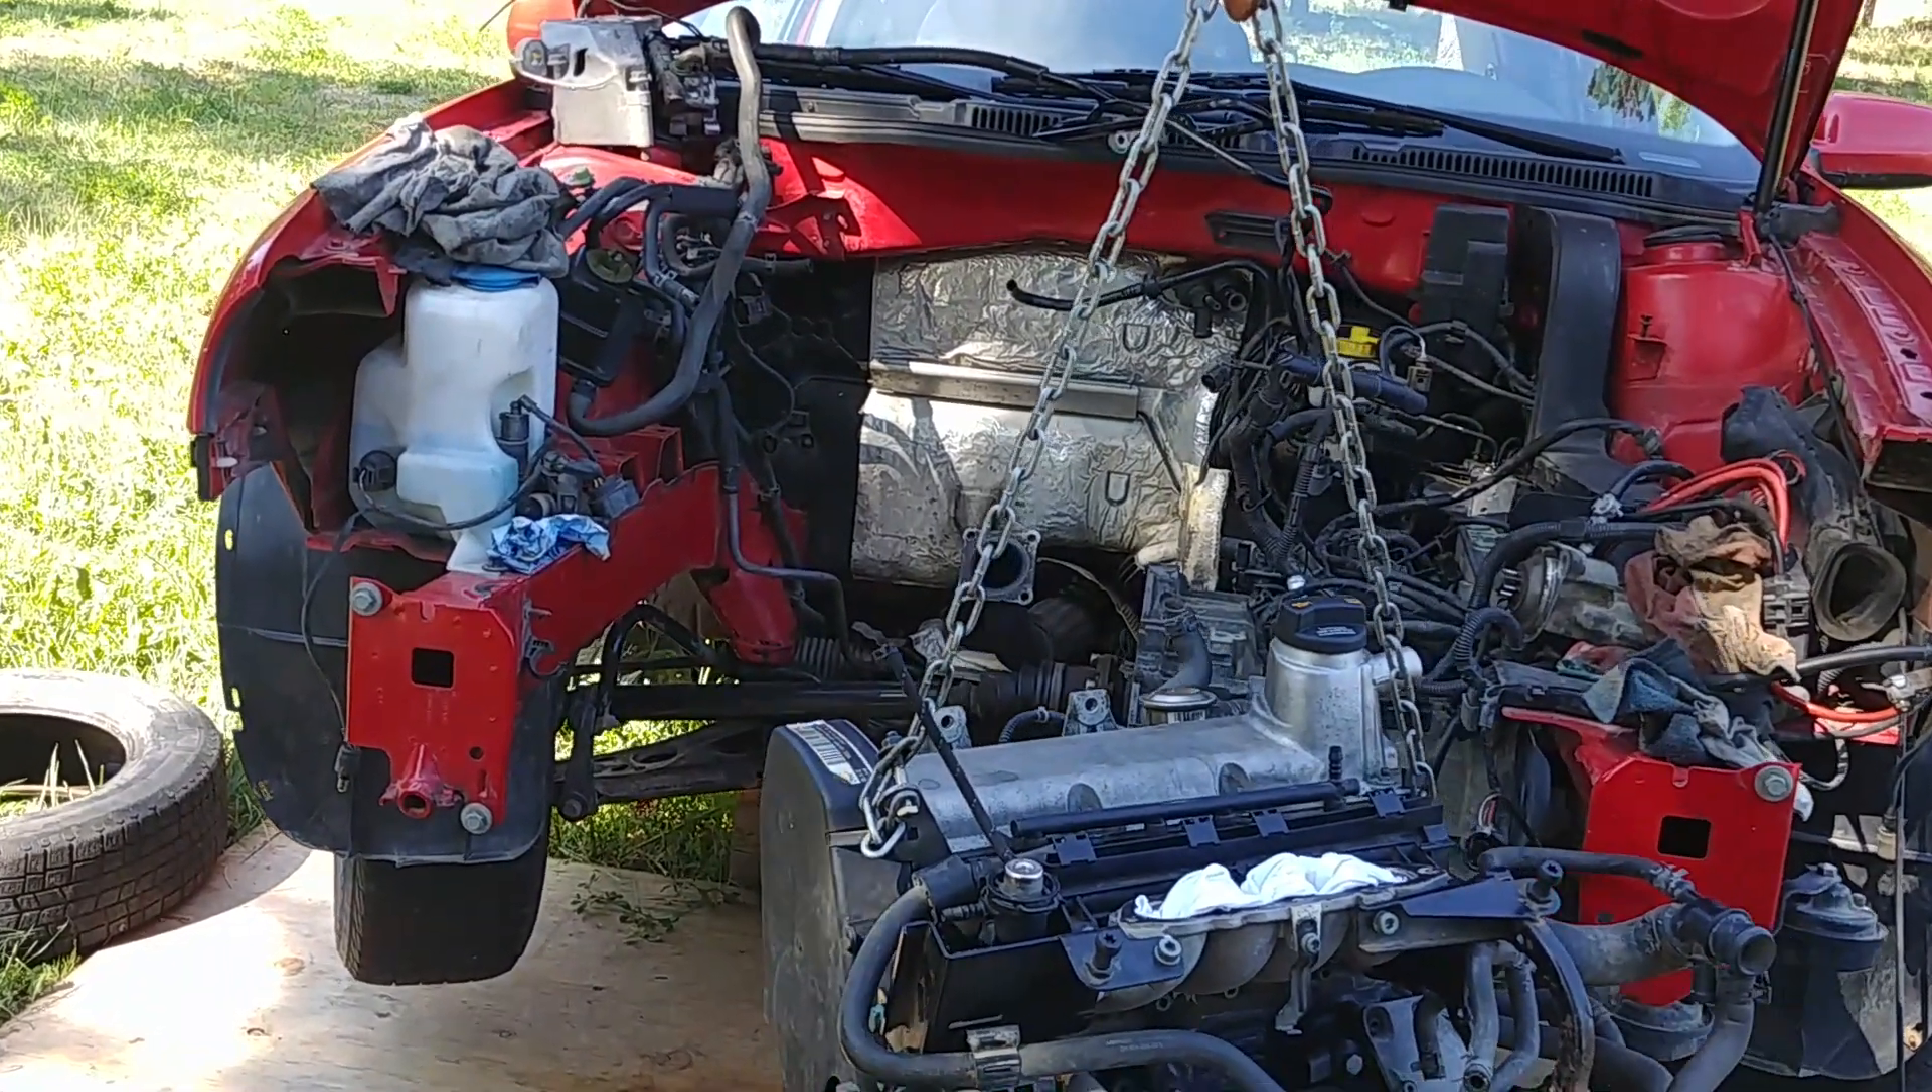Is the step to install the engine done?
No.